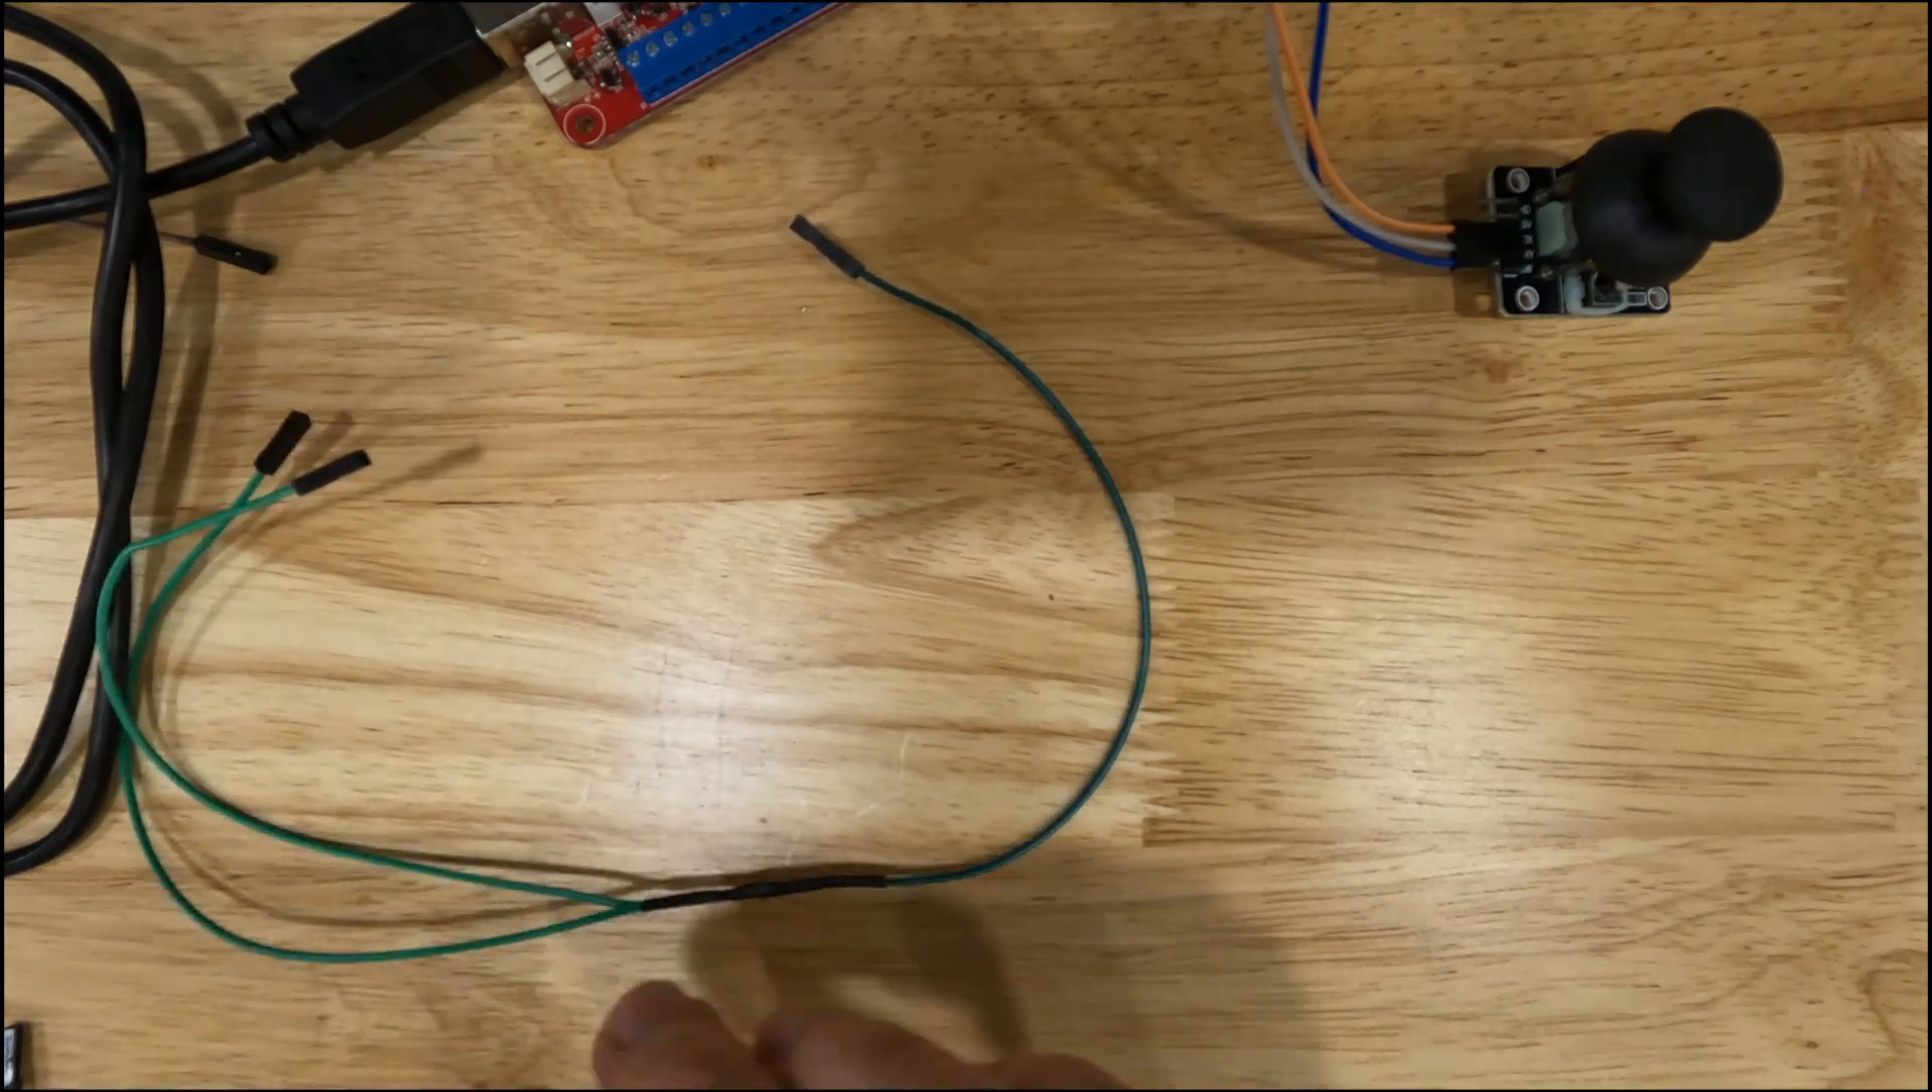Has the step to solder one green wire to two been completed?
Yes.